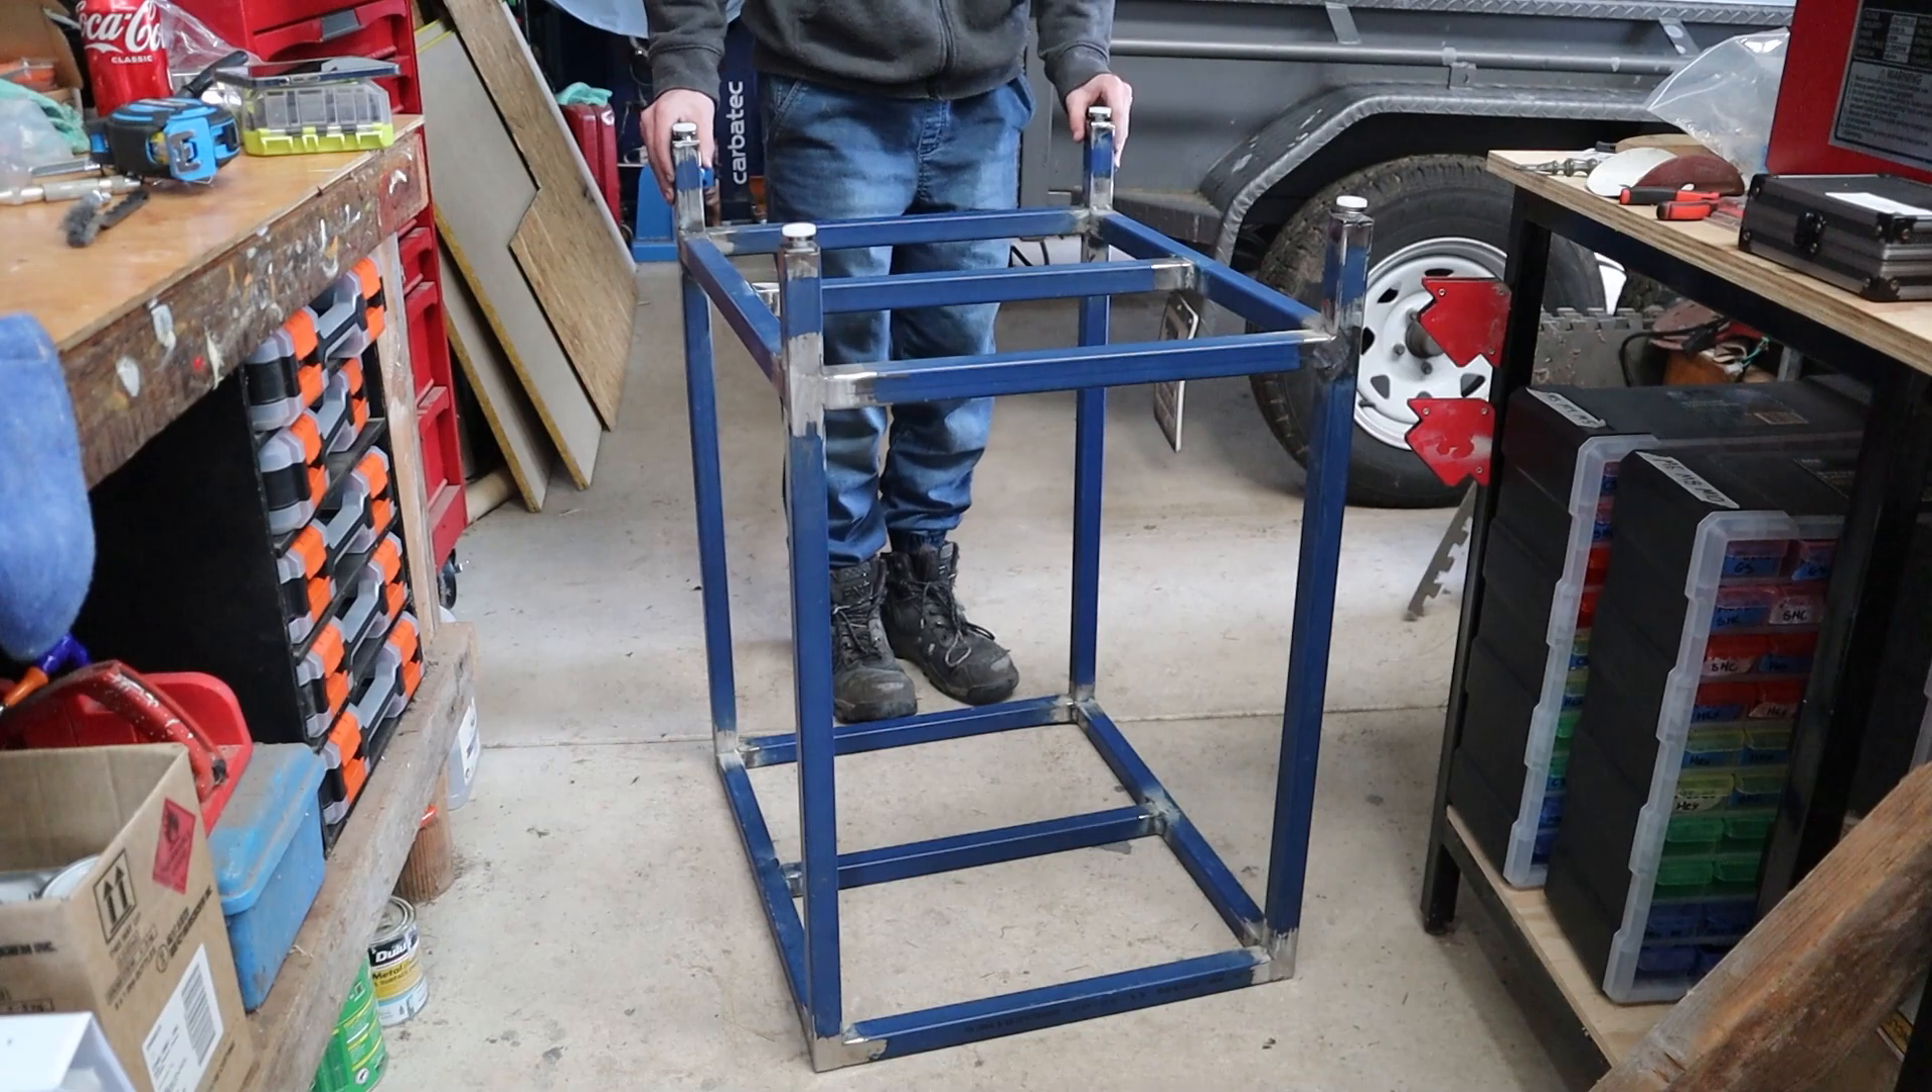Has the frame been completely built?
Yes.